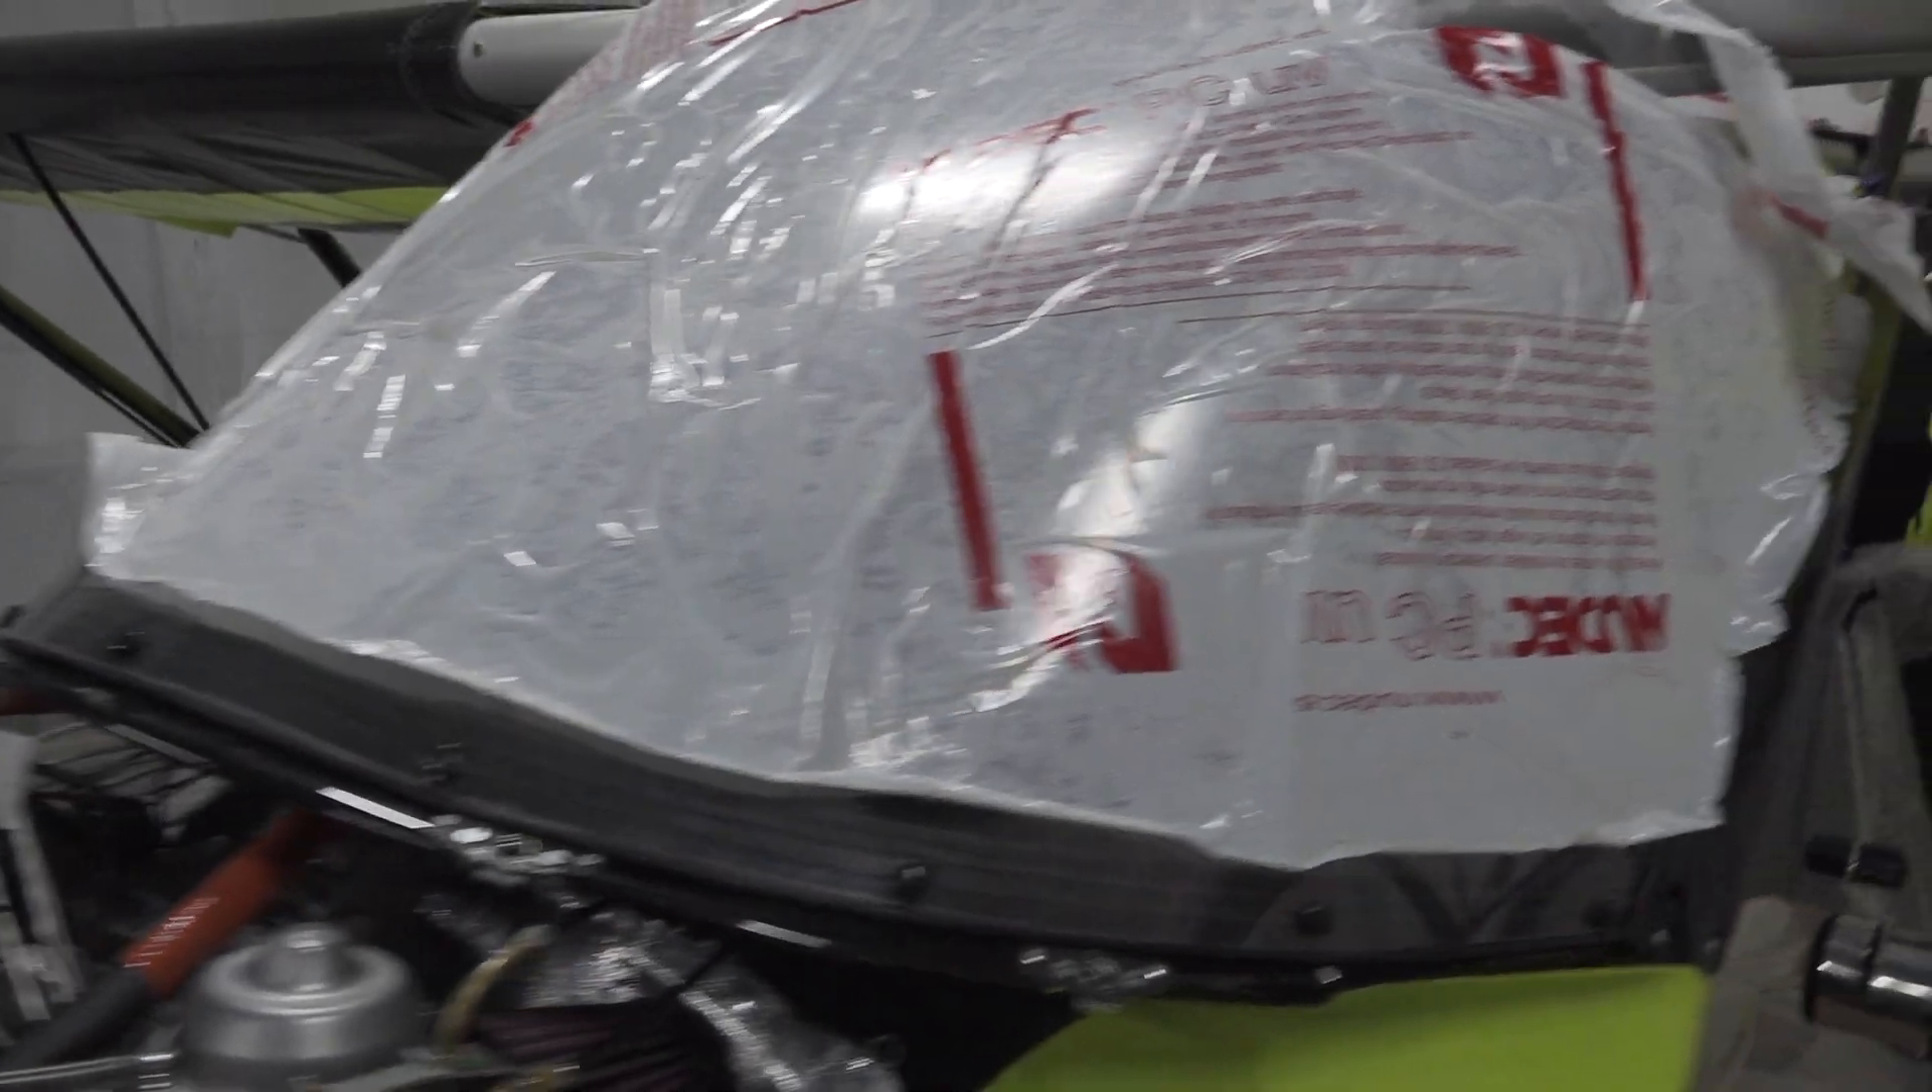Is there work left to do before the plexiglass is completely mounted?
No.